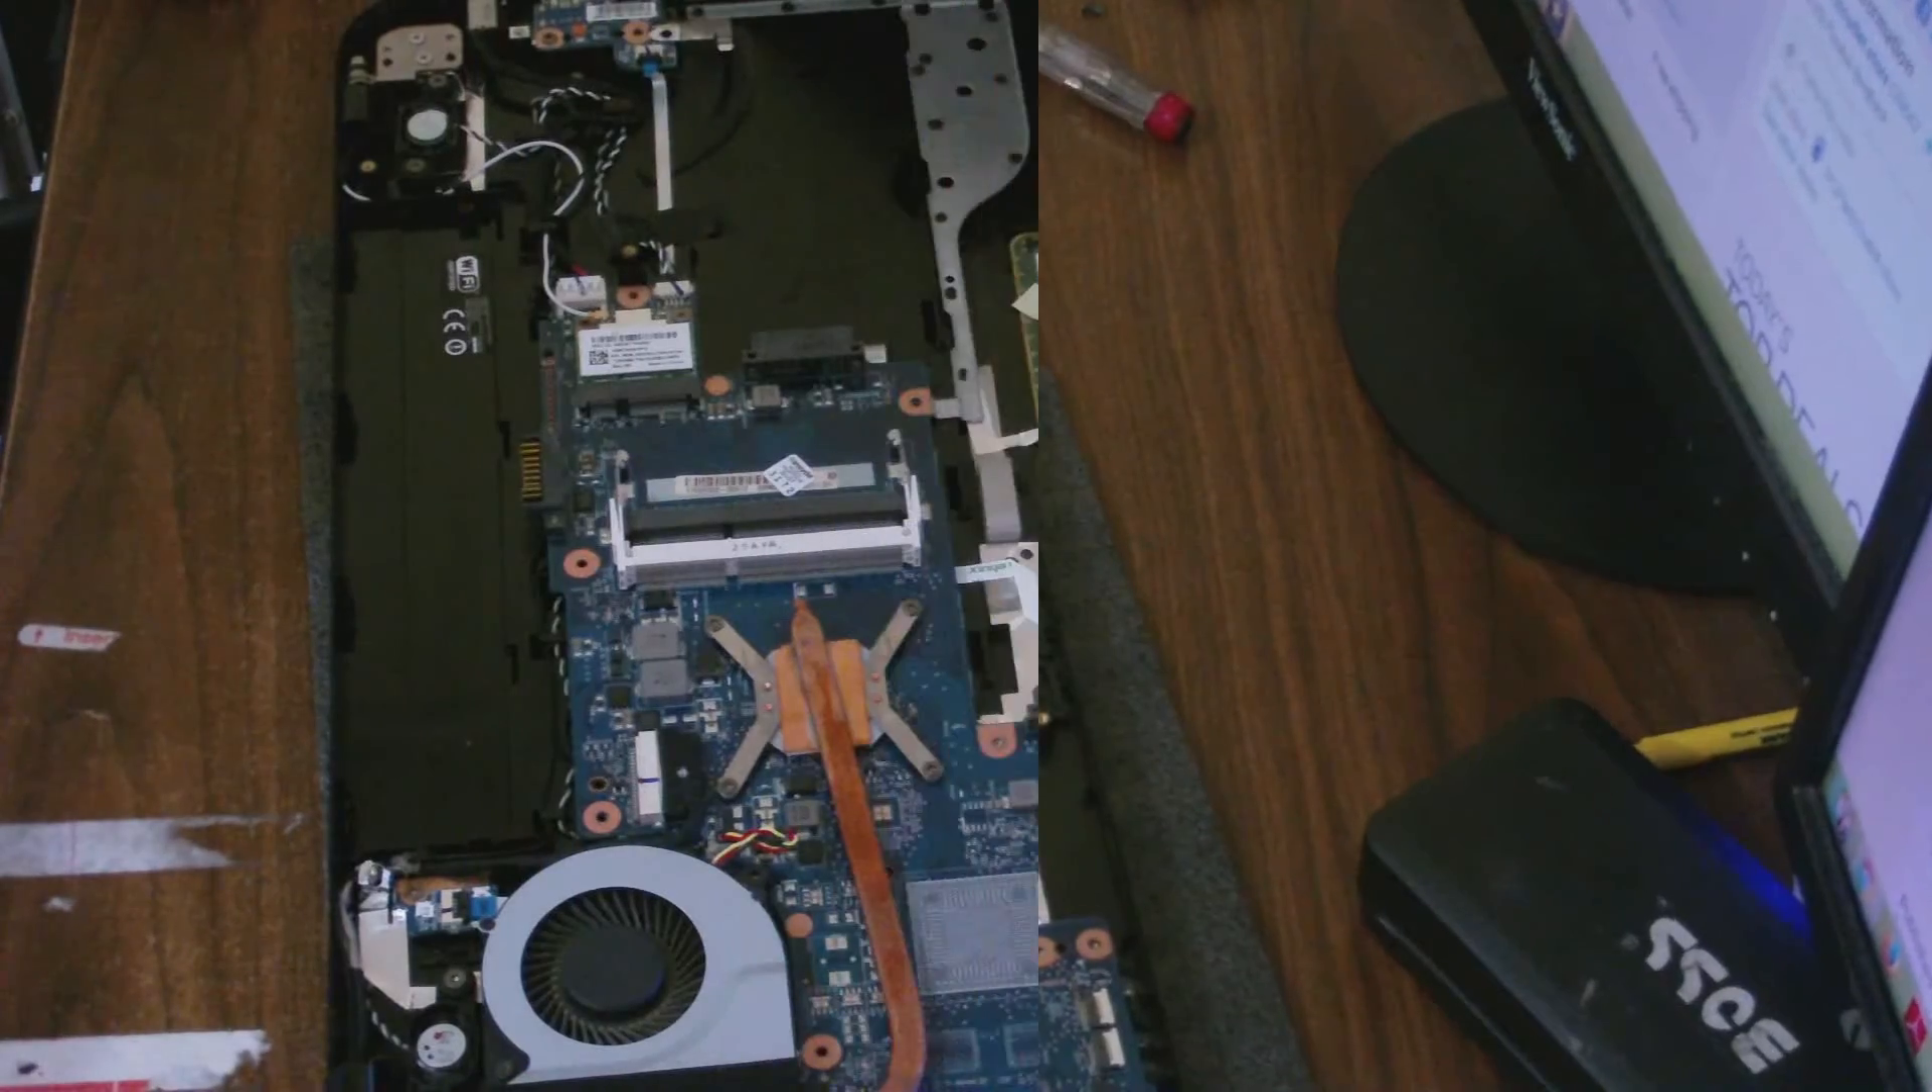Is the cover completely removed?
Yes.